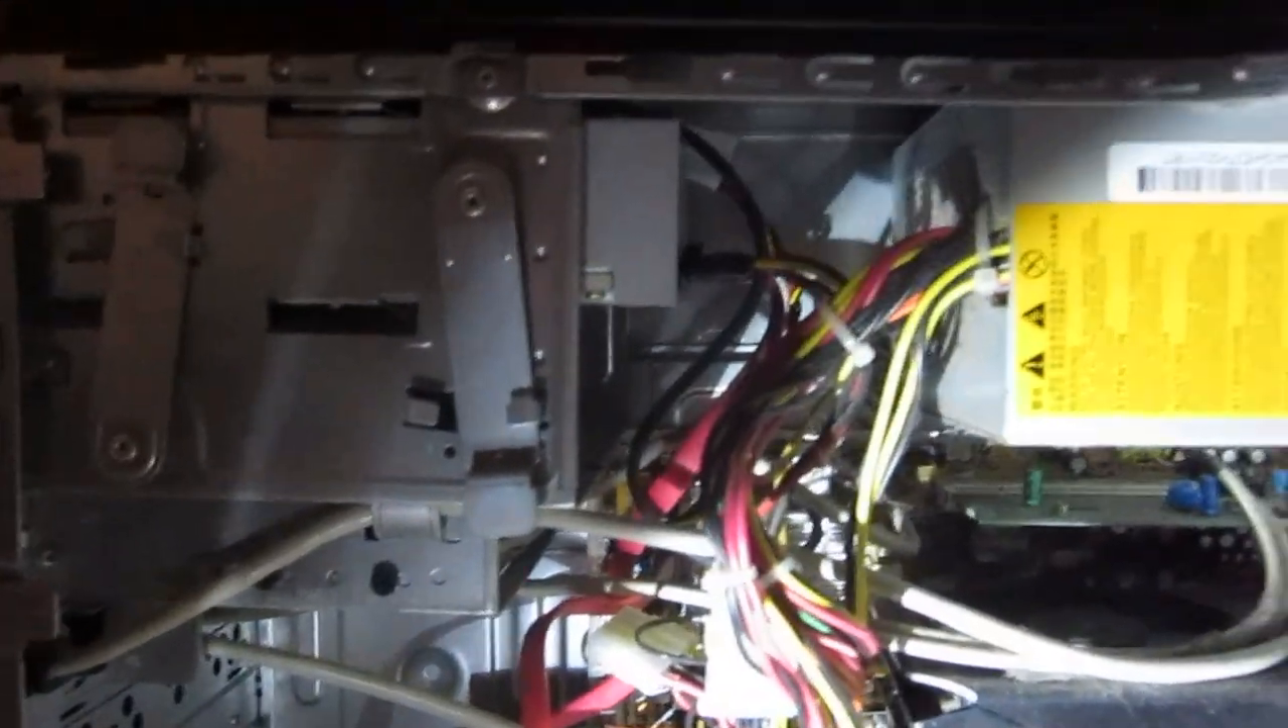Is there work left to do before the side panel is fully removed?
No.